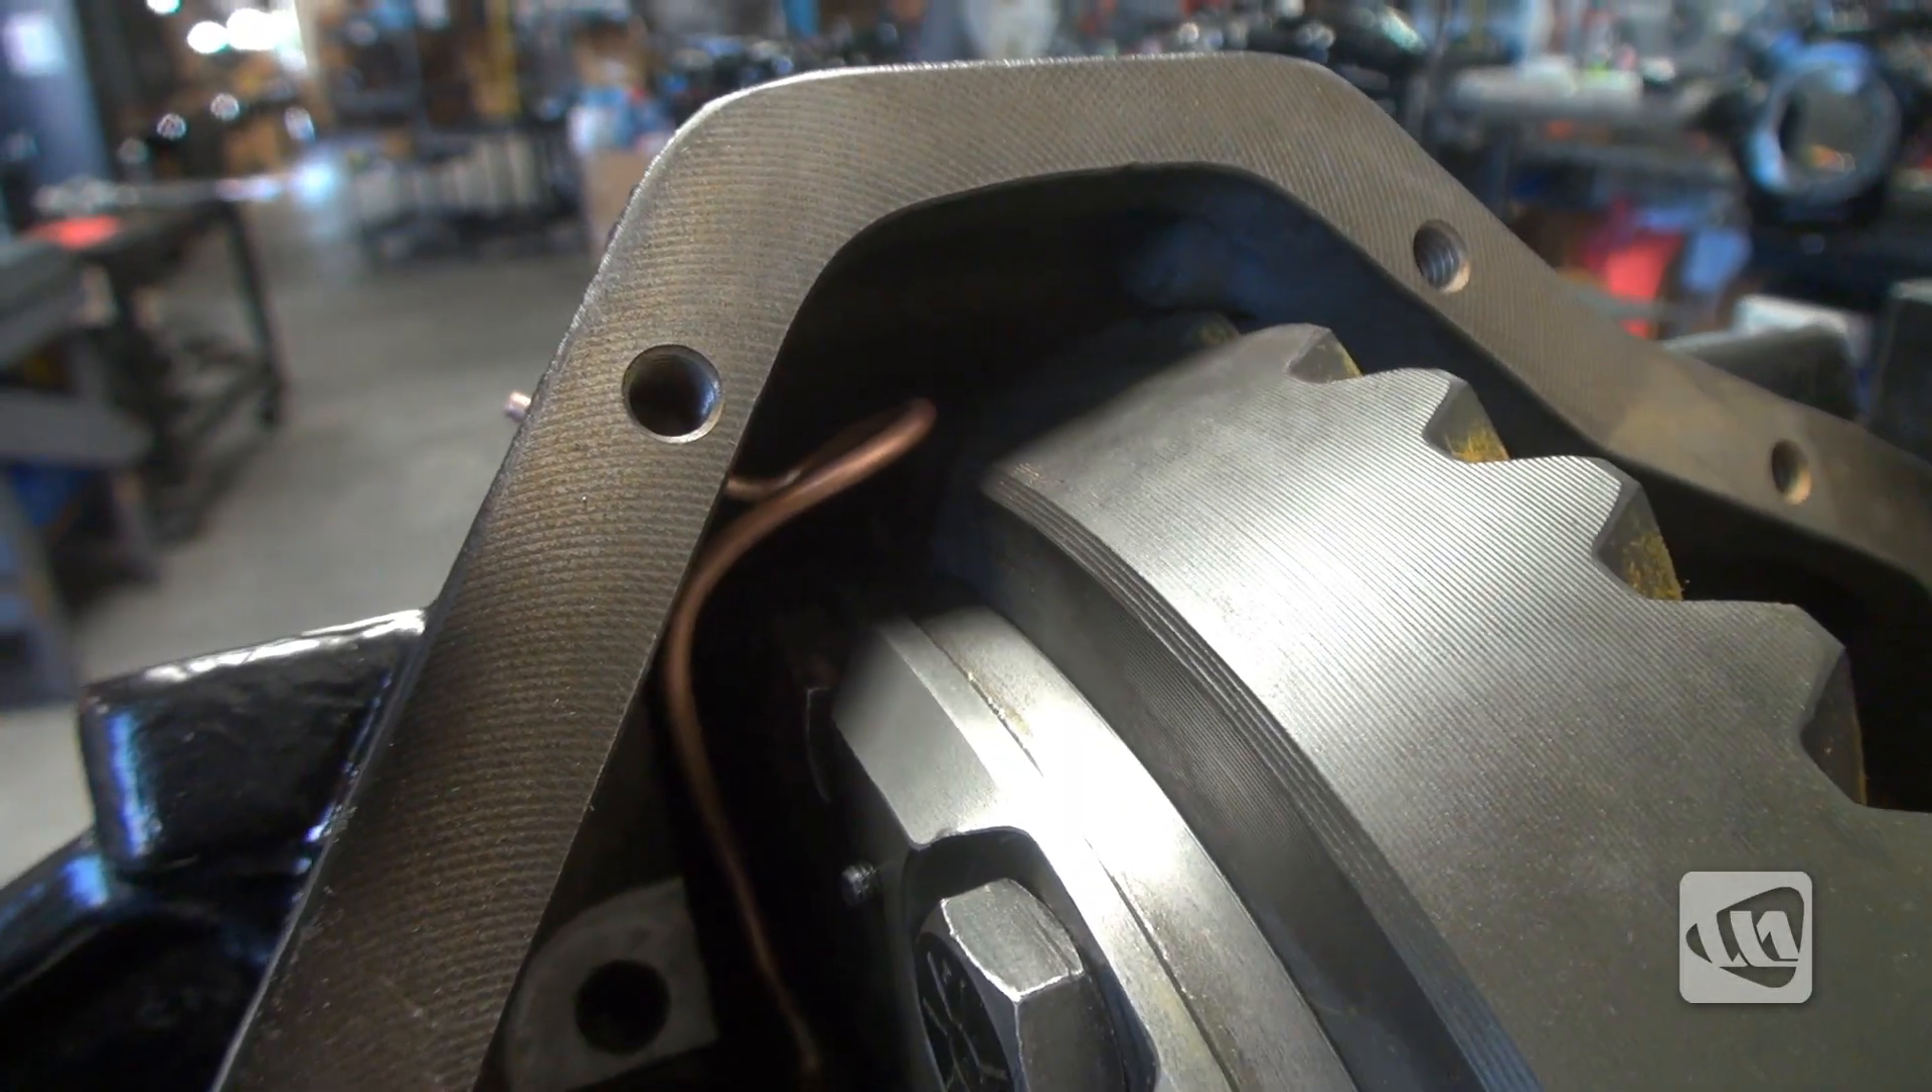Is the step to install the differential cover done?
No.